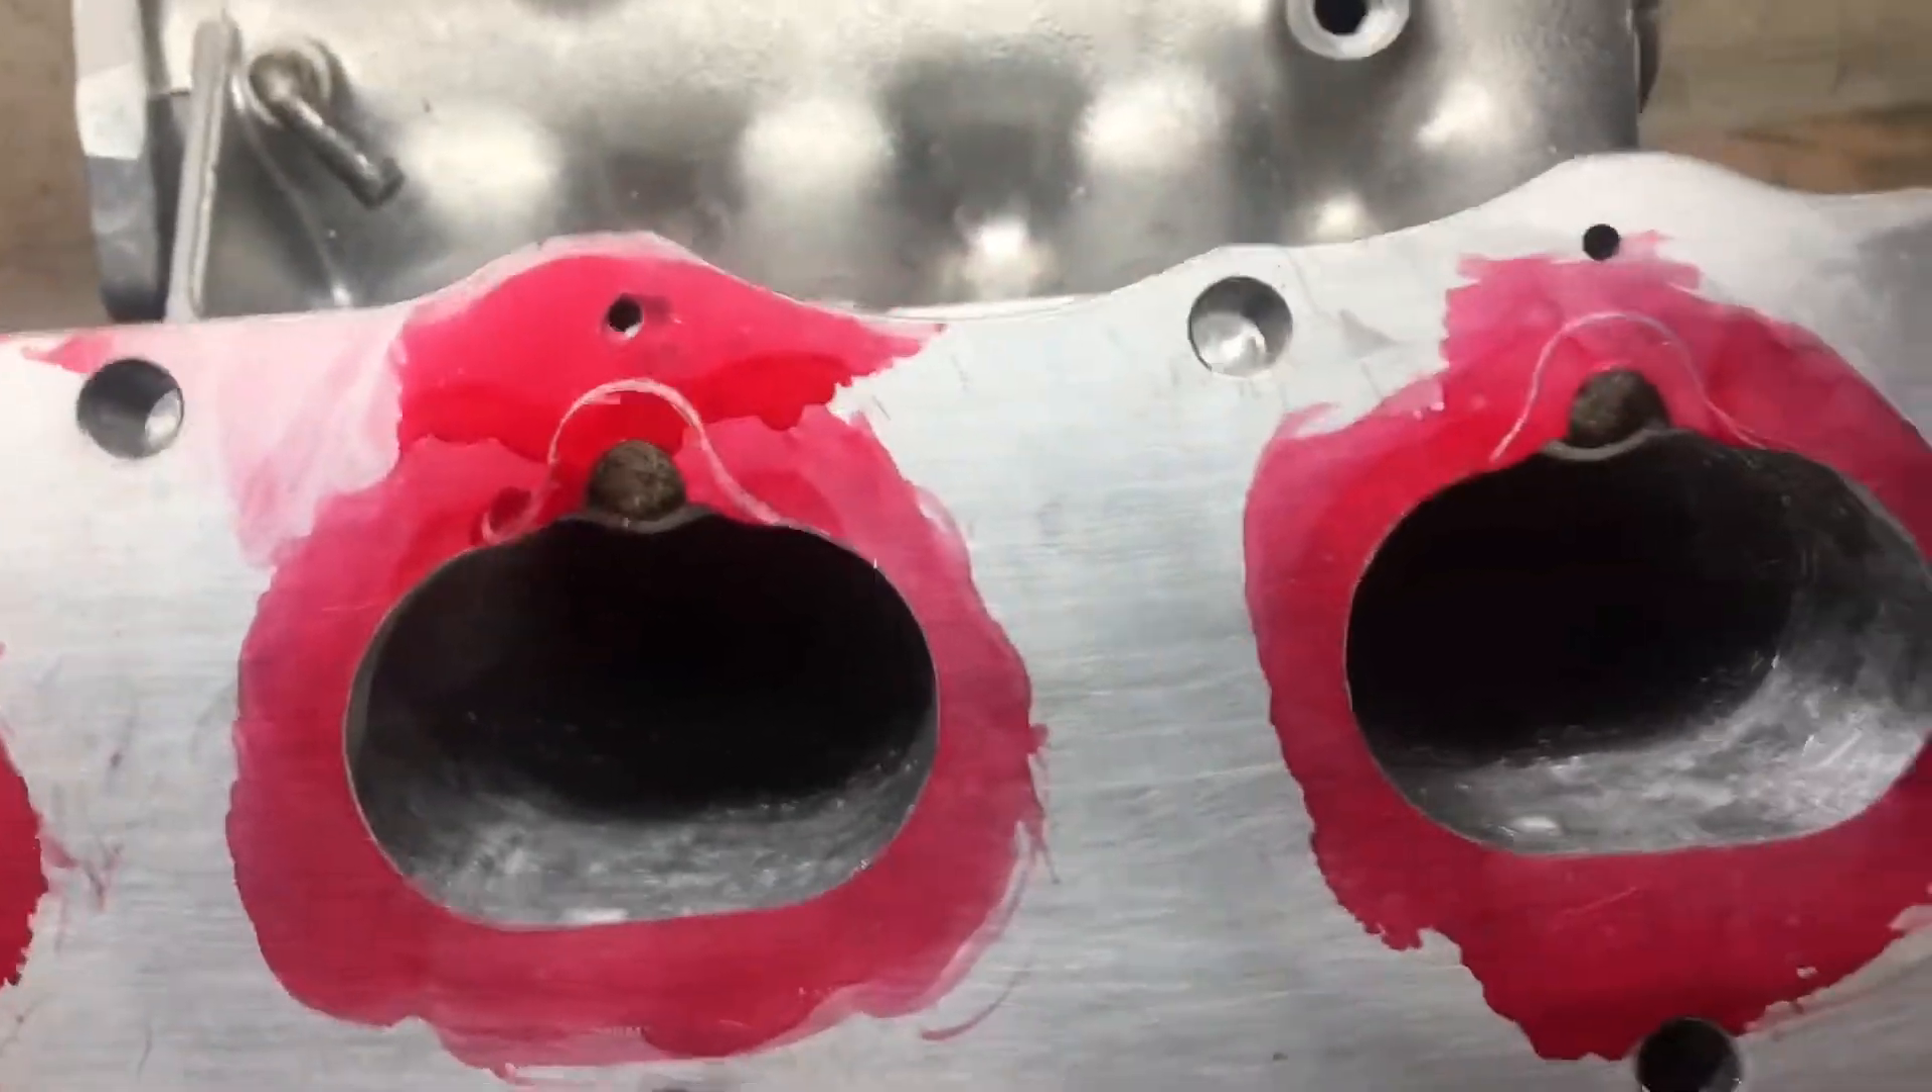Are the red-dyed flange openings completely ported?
No.